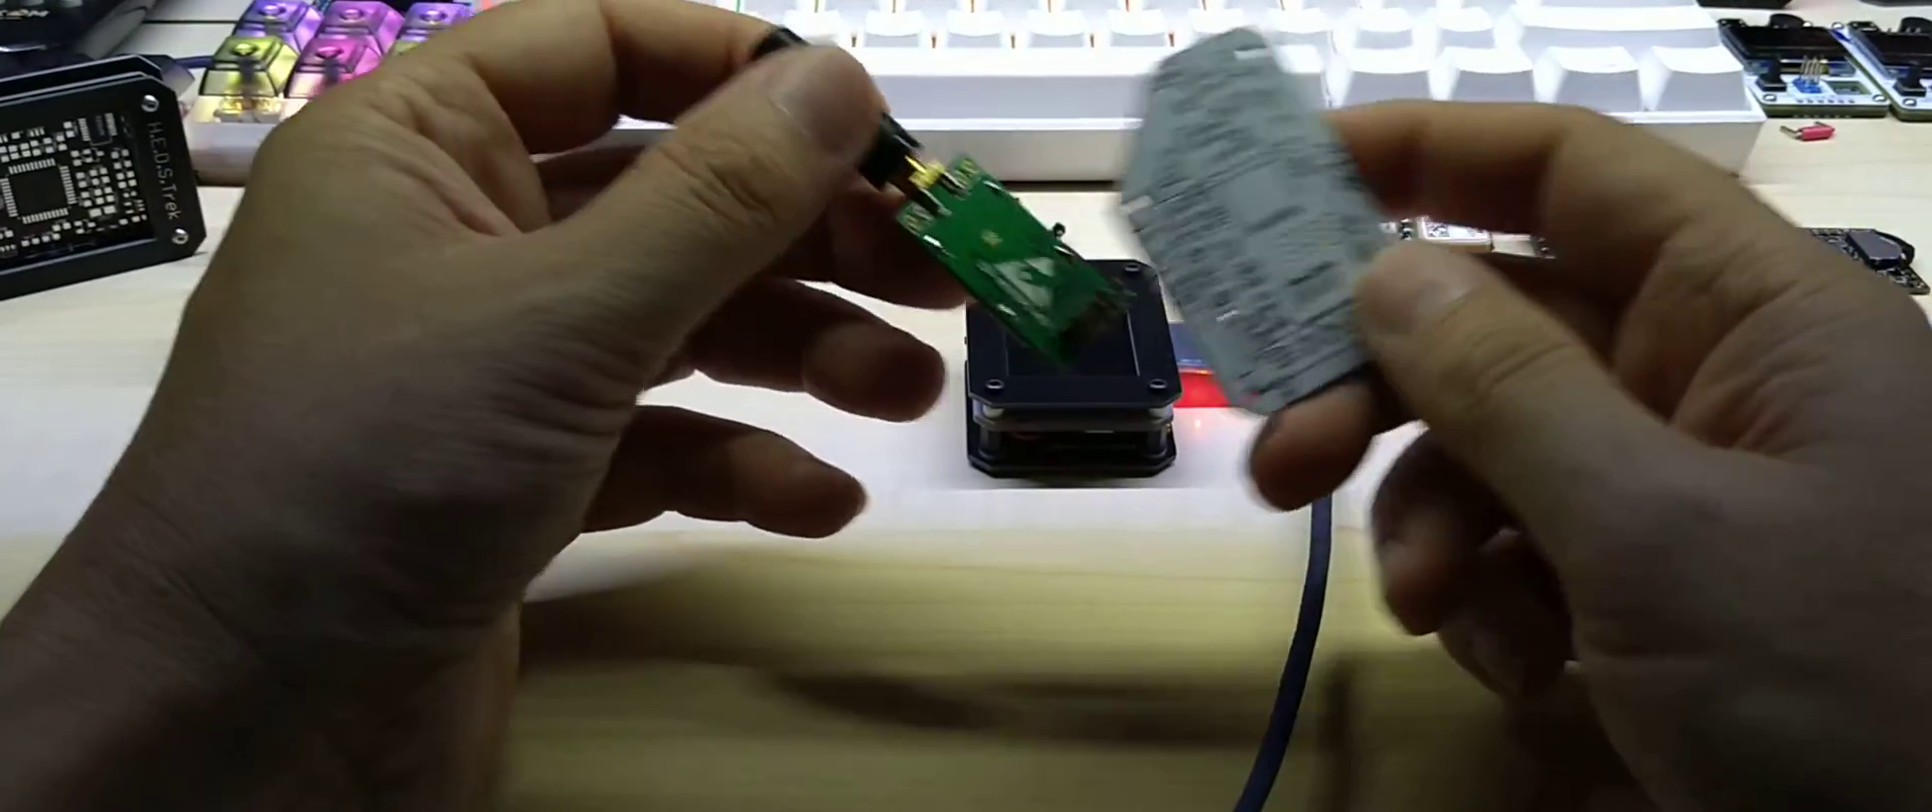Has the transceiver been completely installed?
No.